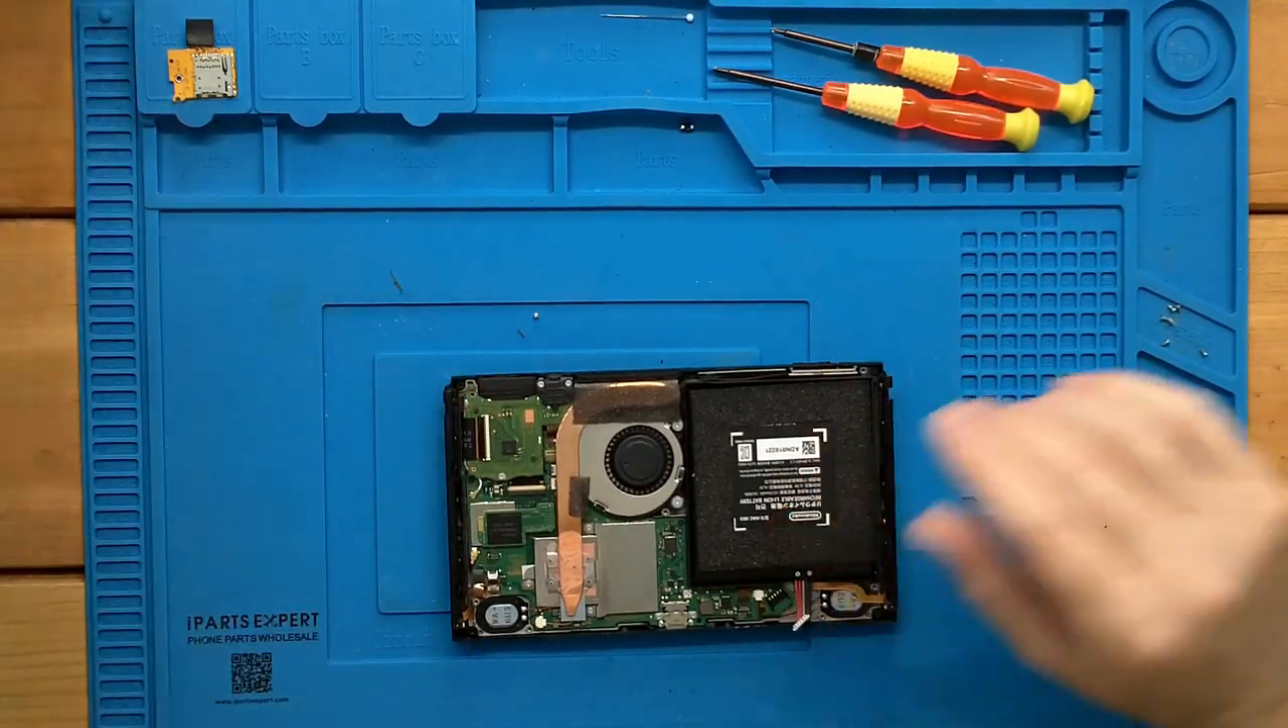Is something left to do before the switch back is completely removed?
No.